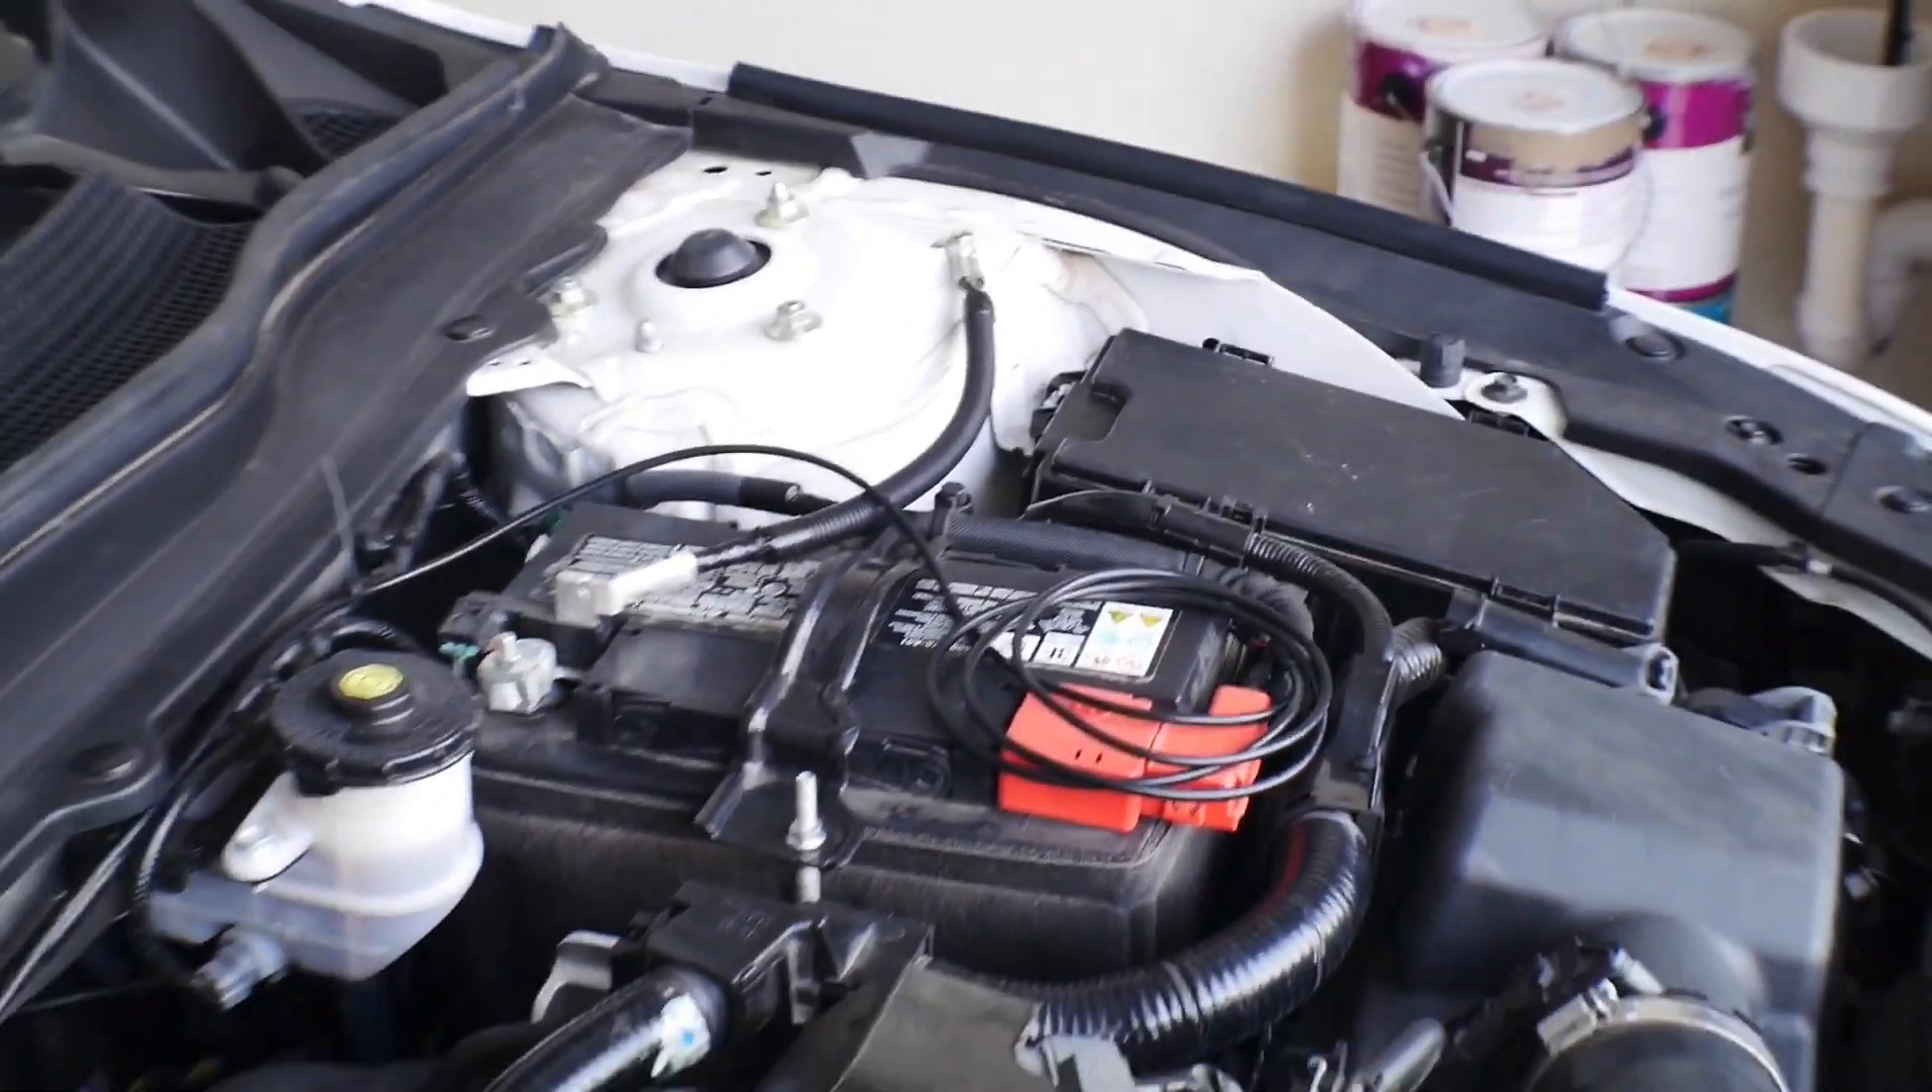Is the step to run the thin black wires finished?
No.